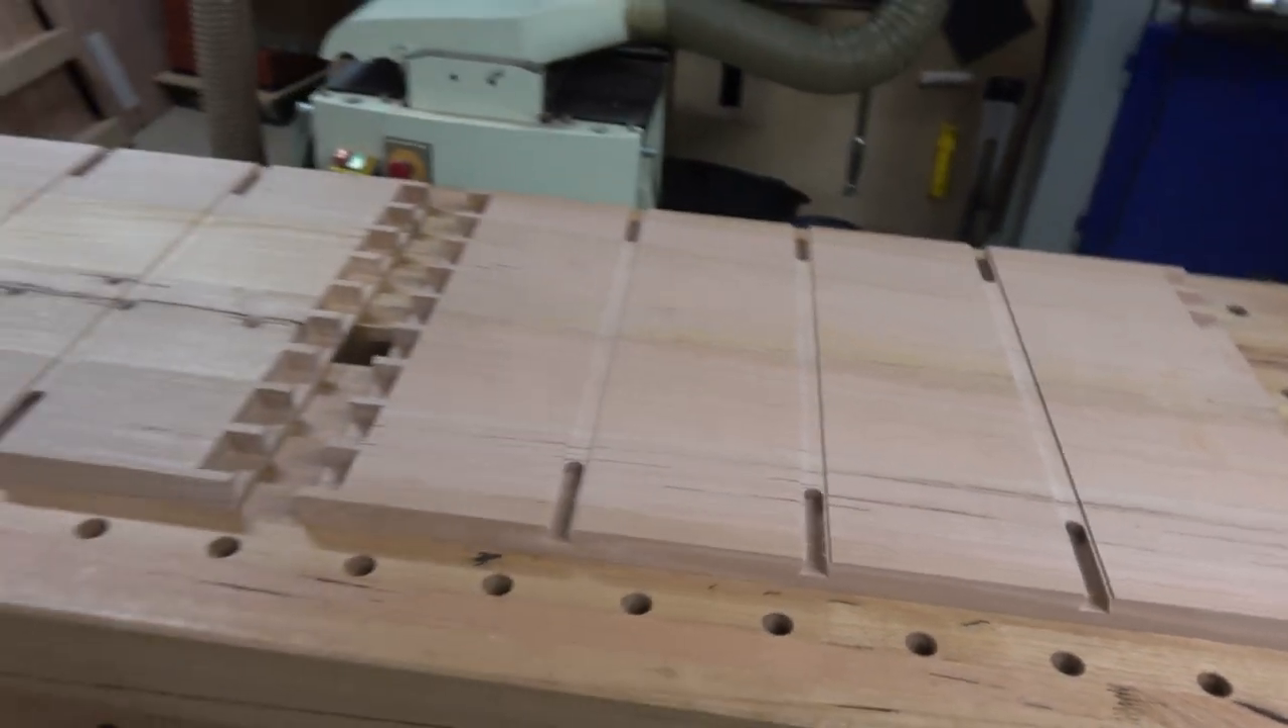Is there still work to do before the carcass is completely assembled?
Yes.